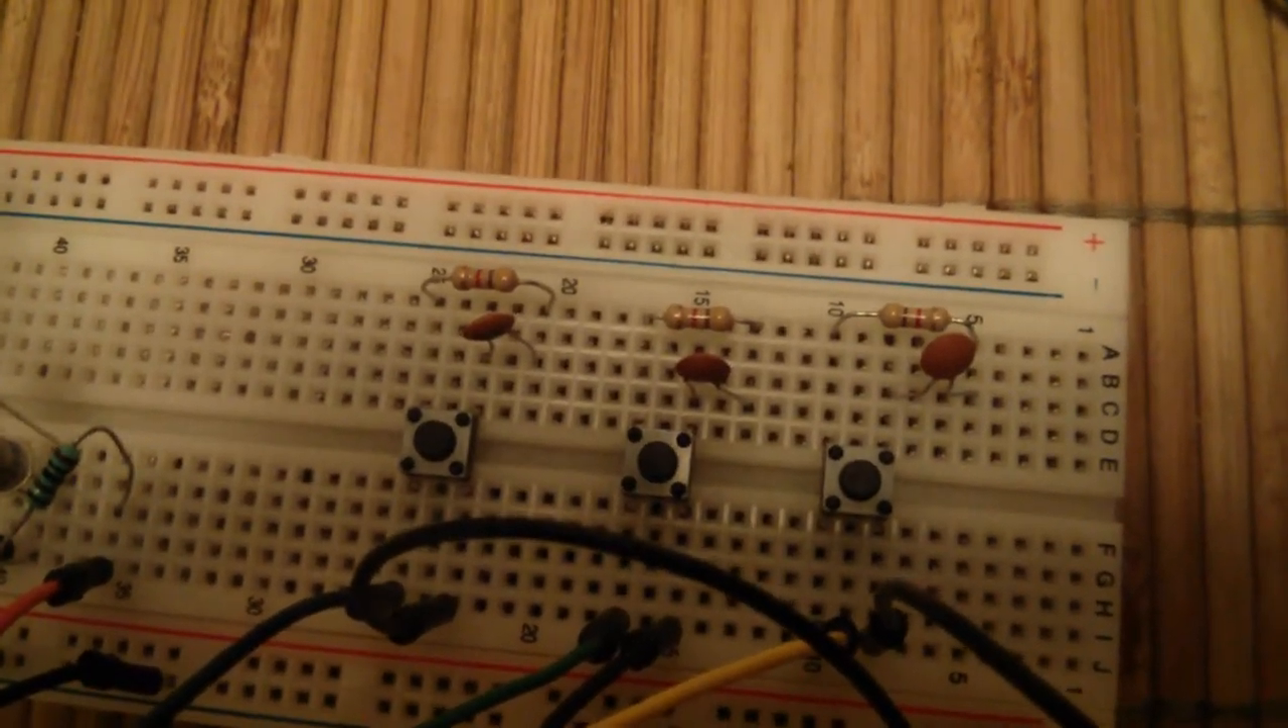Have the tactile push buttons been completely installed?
Yes.